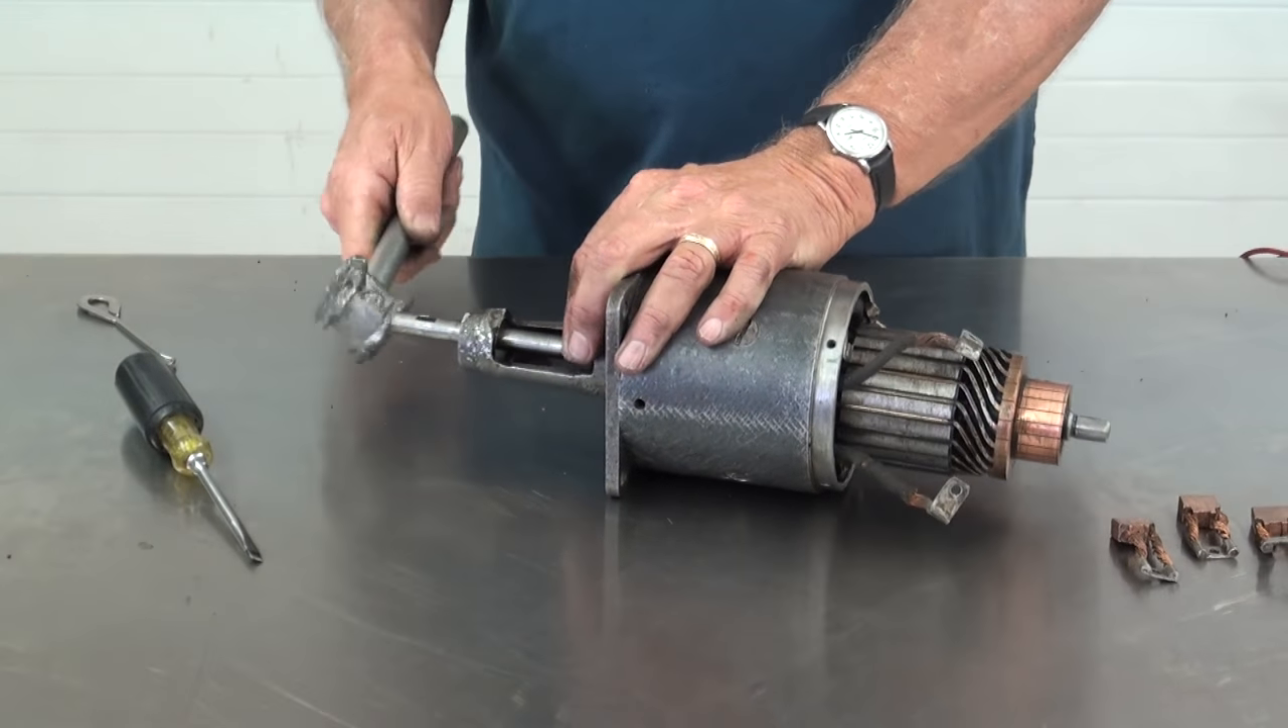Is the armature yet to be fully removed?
Yes.